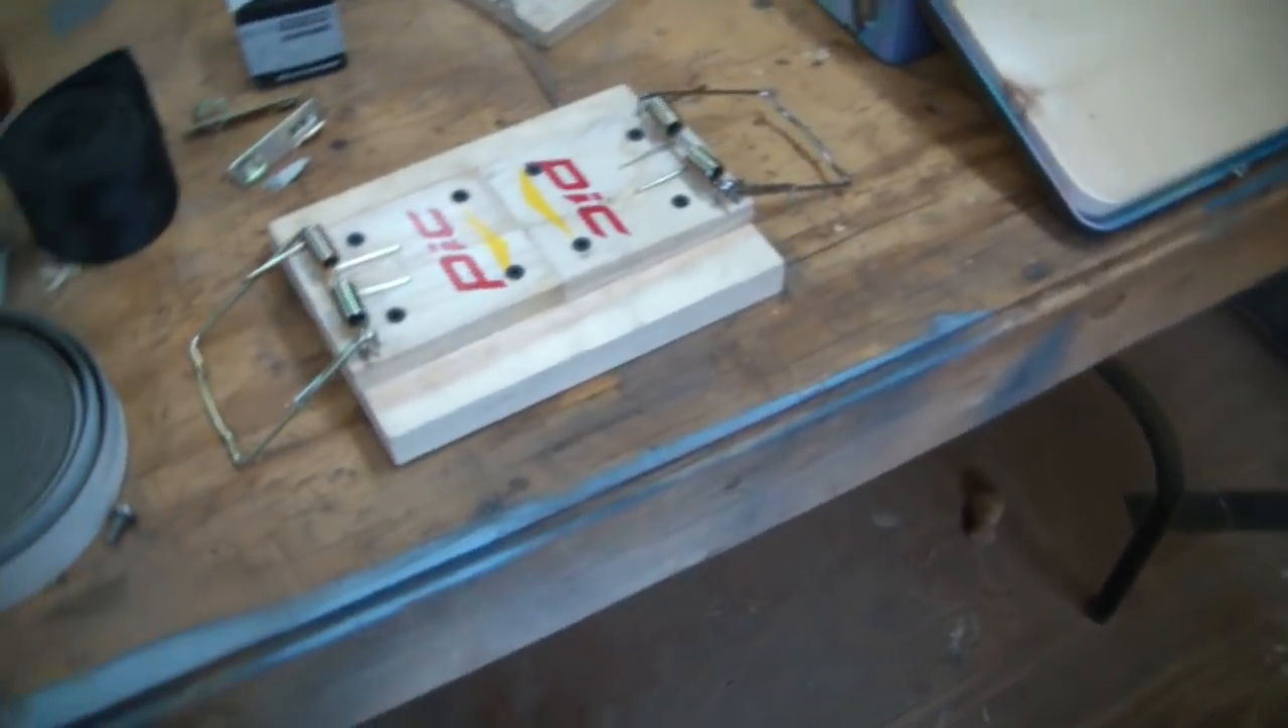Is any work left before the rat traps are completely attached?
No.